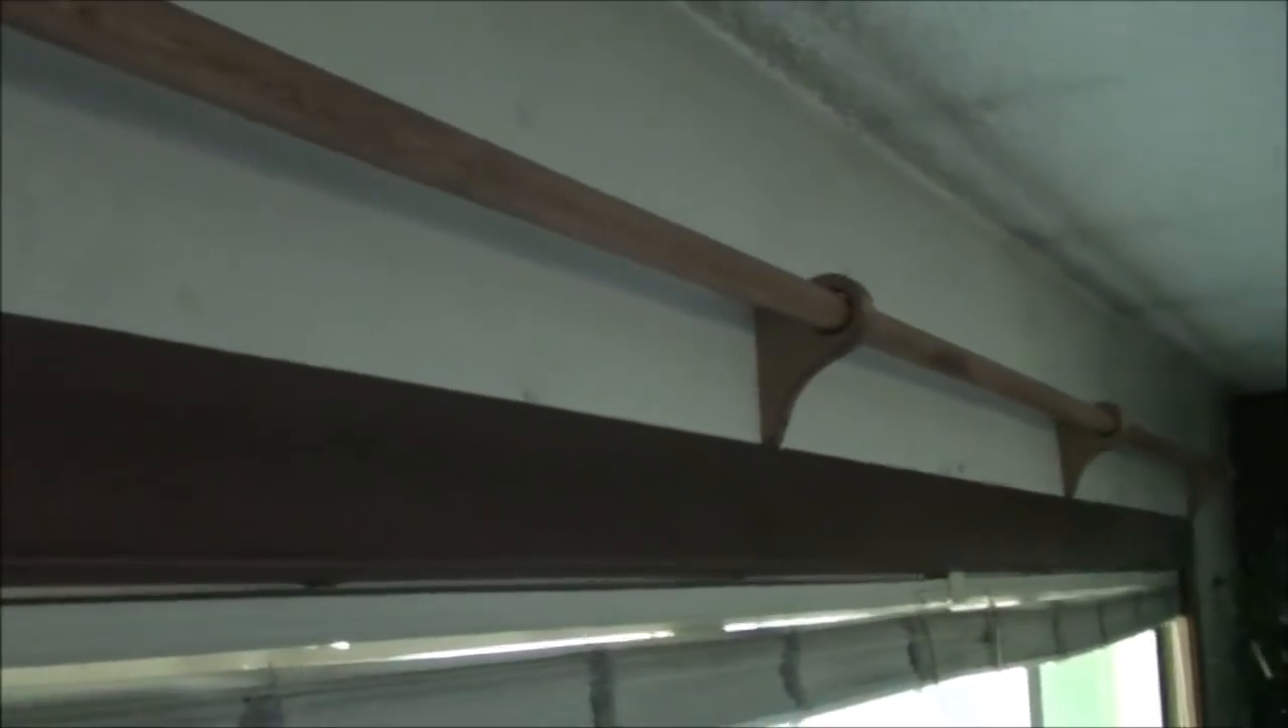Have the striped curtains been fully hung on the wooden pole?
No.